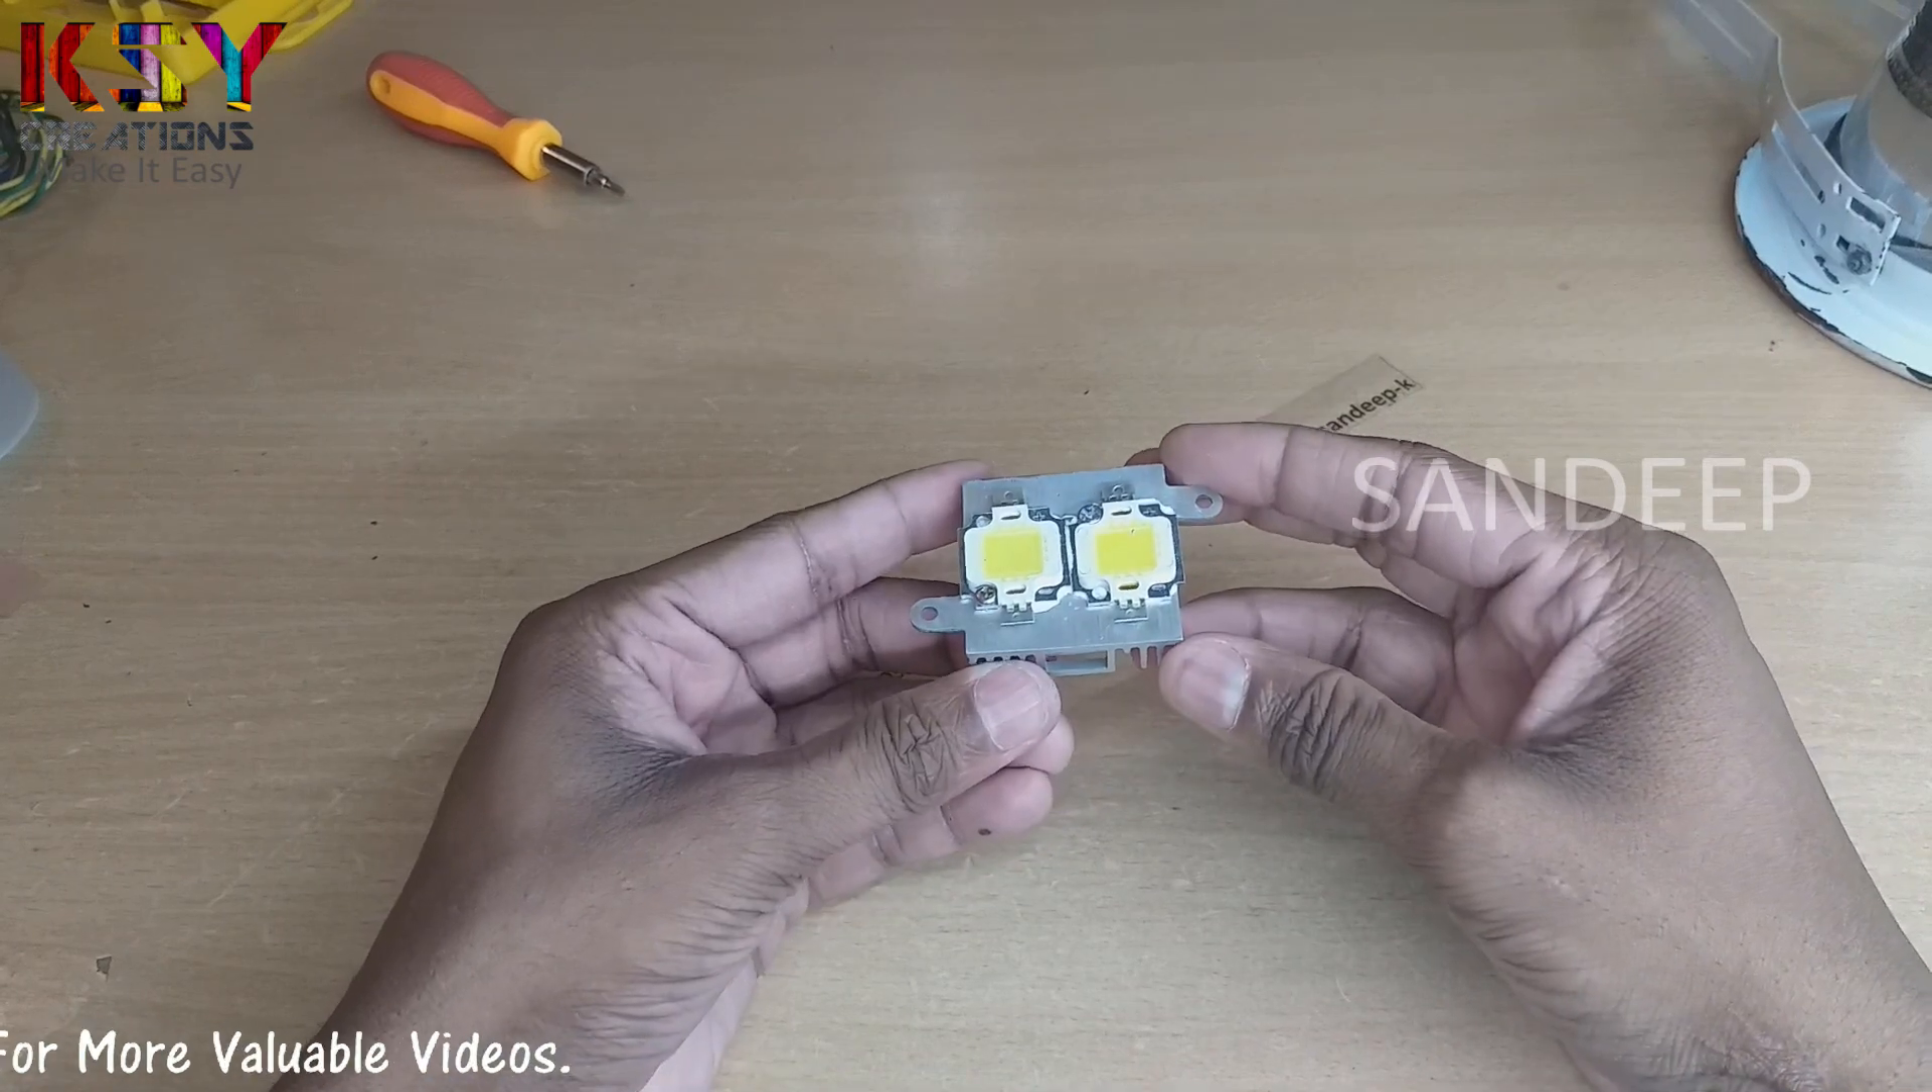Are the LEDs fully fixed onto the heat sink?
Yes.